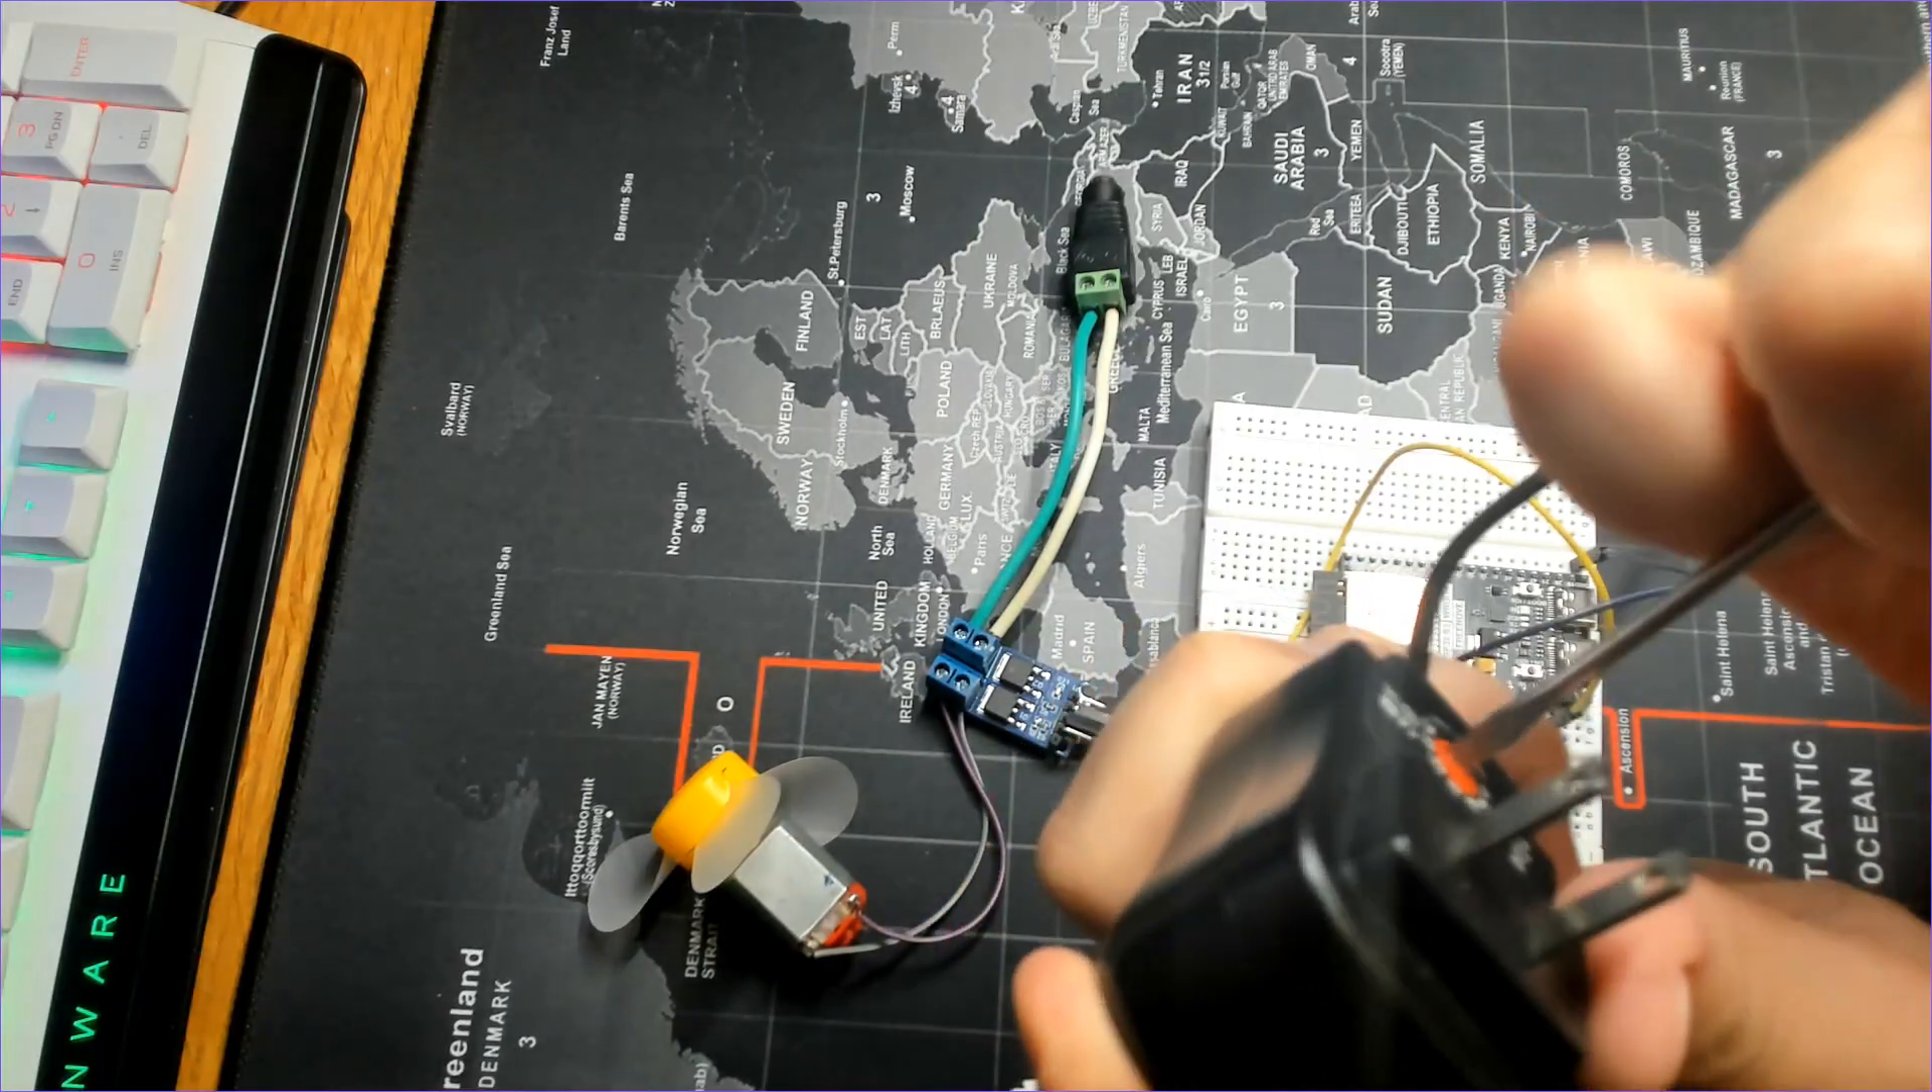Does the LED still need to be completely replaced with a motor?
No.